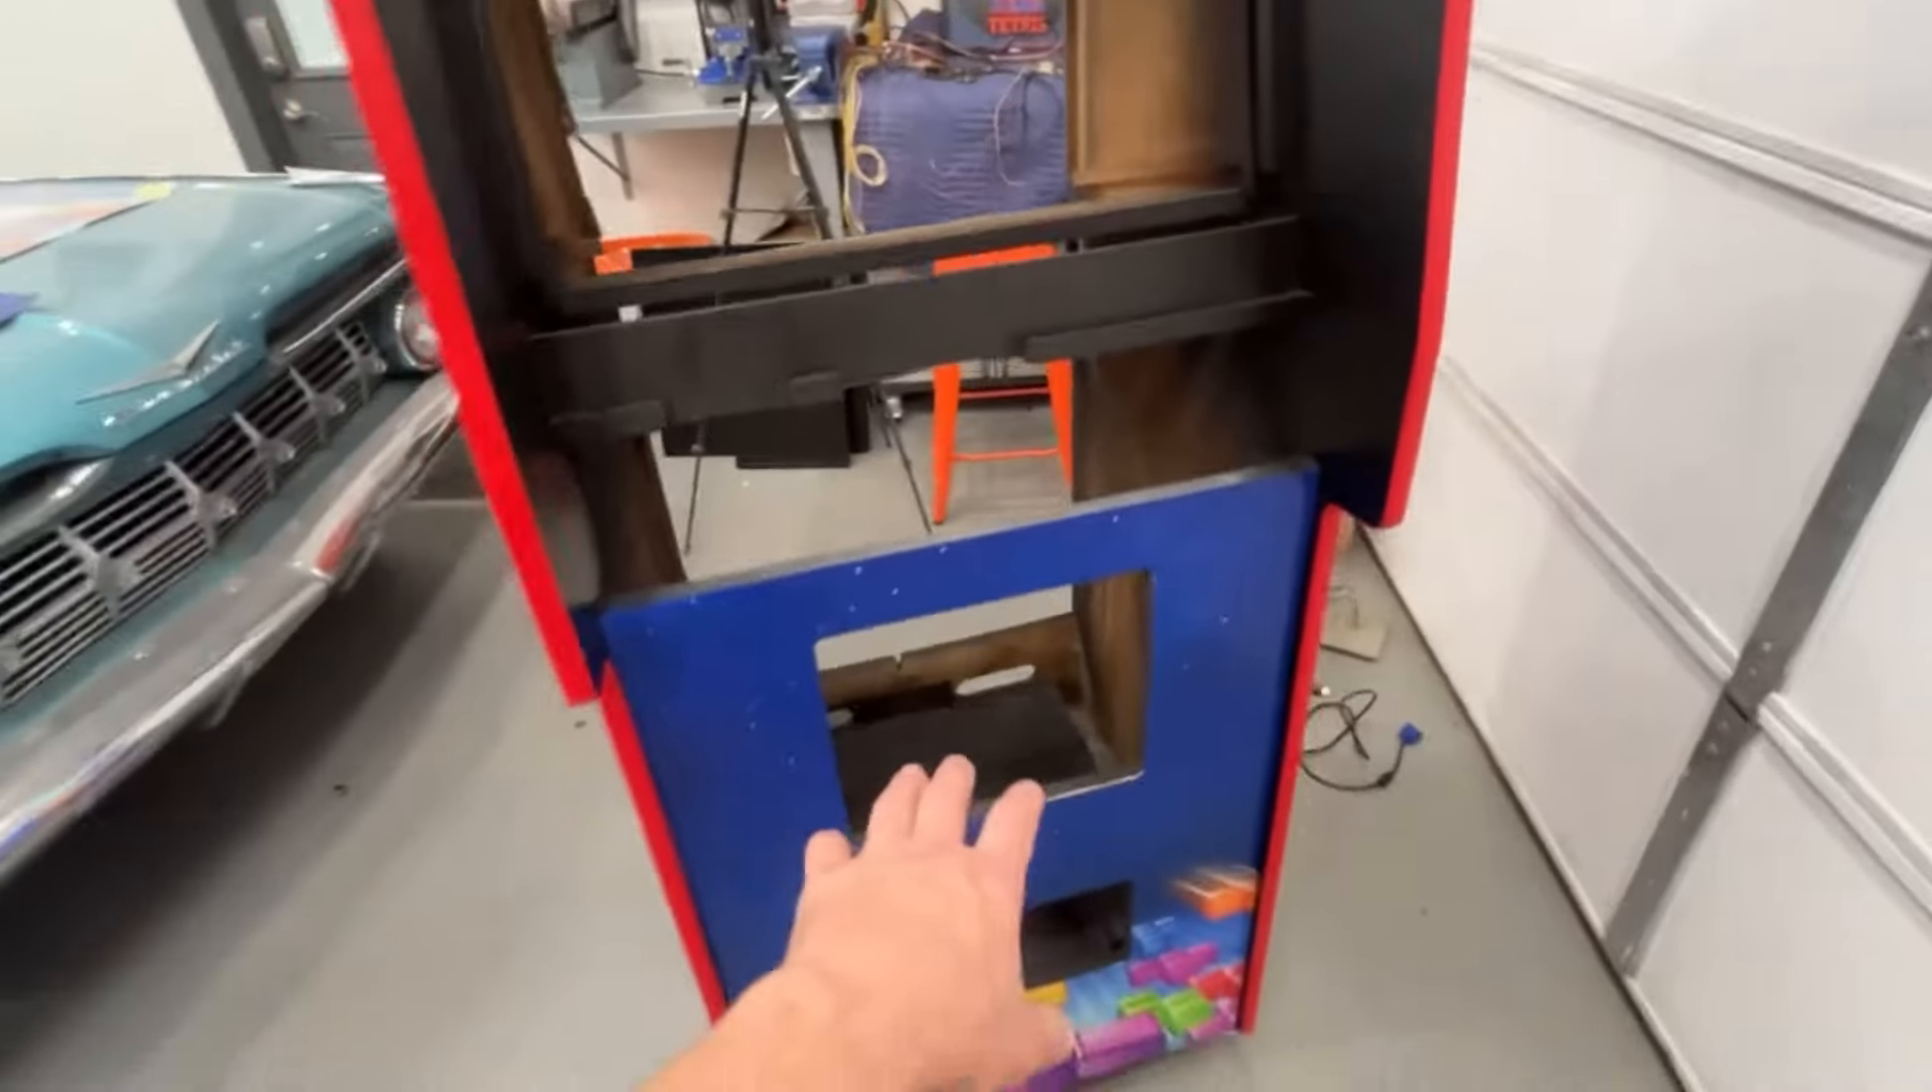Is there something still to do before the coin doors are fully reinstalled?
Yes.